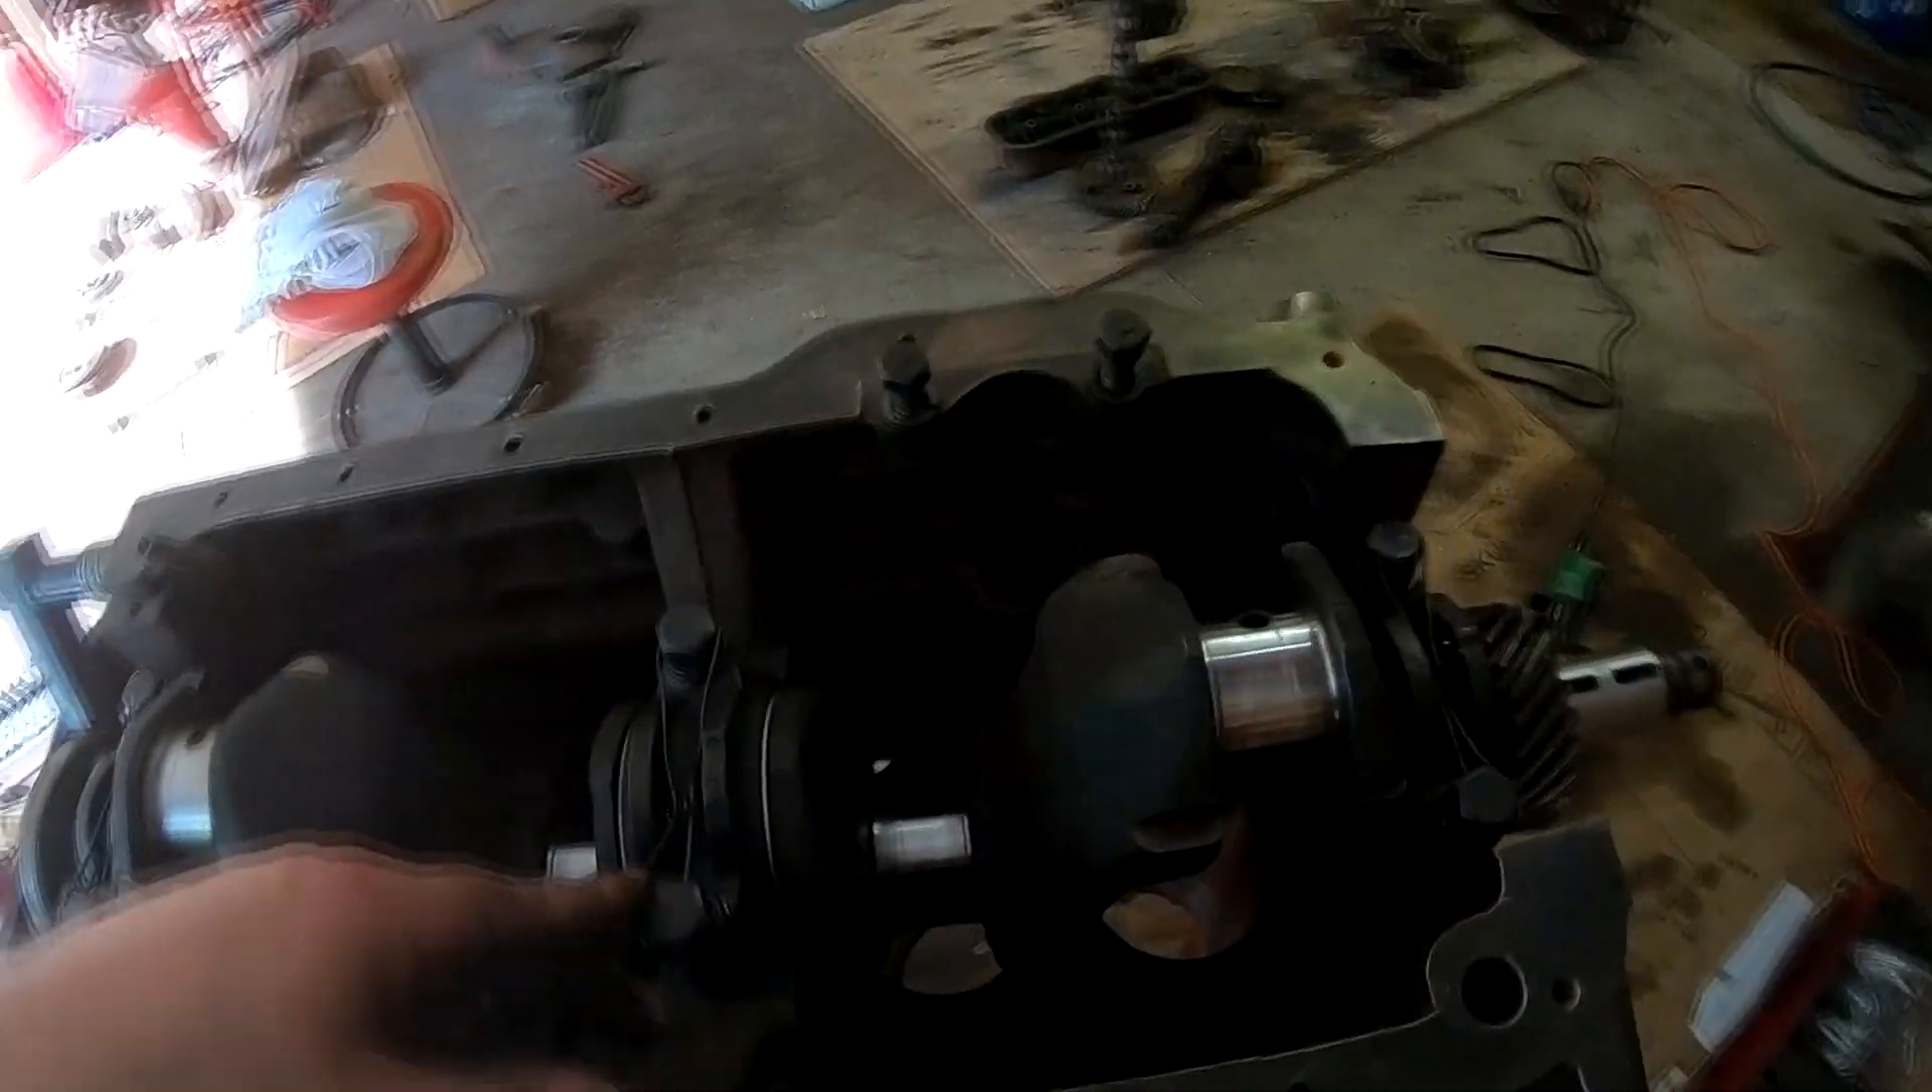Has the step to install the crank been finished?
Yes.